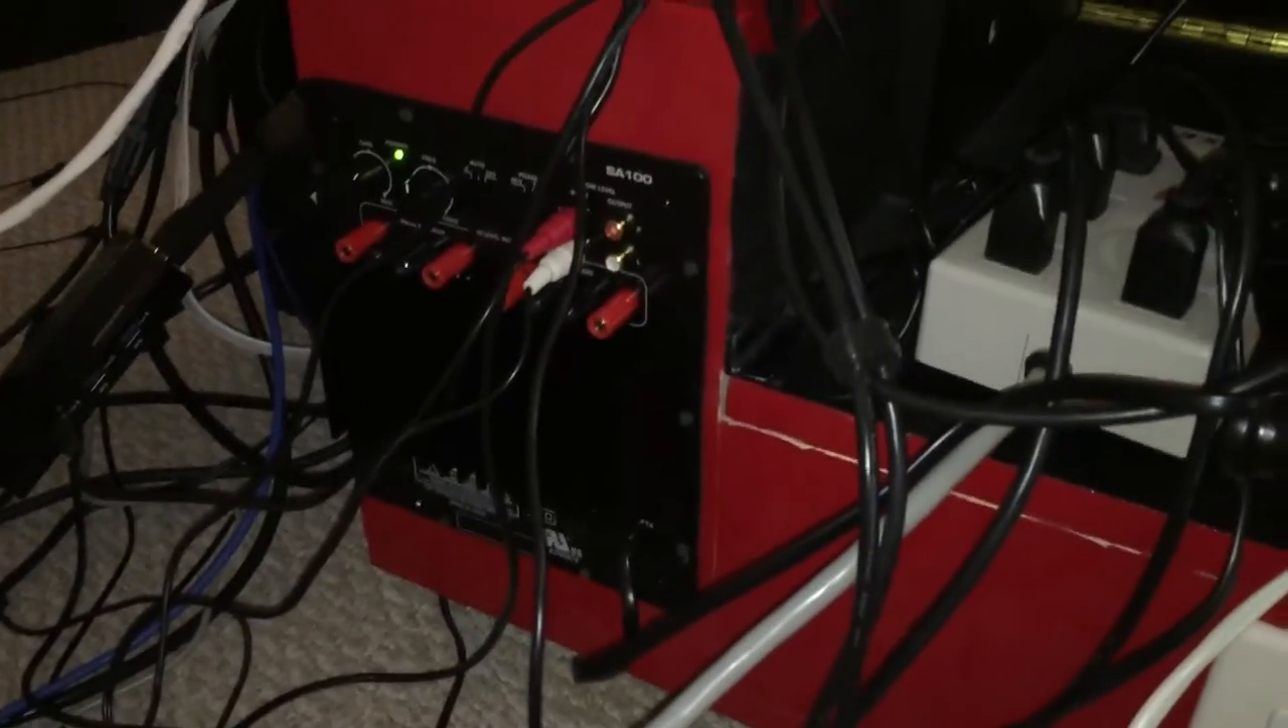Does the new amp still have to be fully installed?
No.